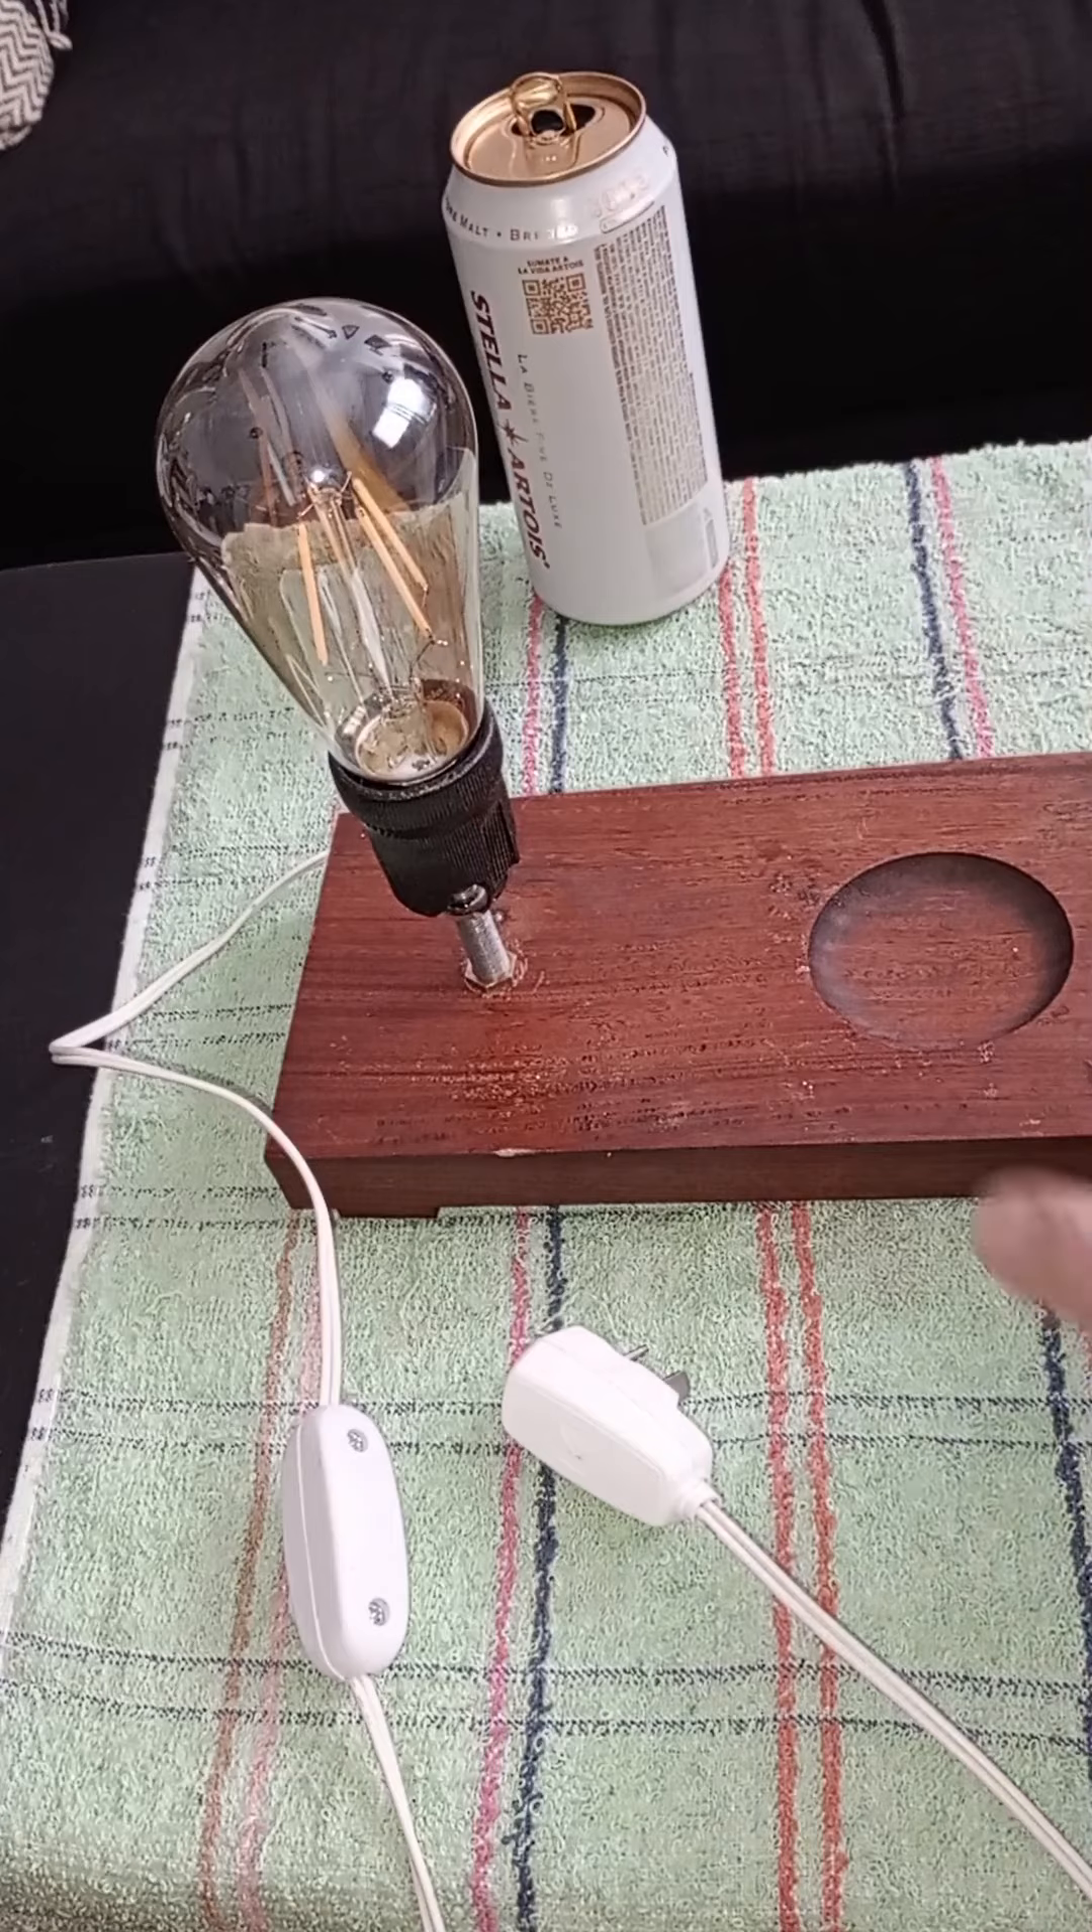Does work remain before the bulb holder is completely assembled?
No.